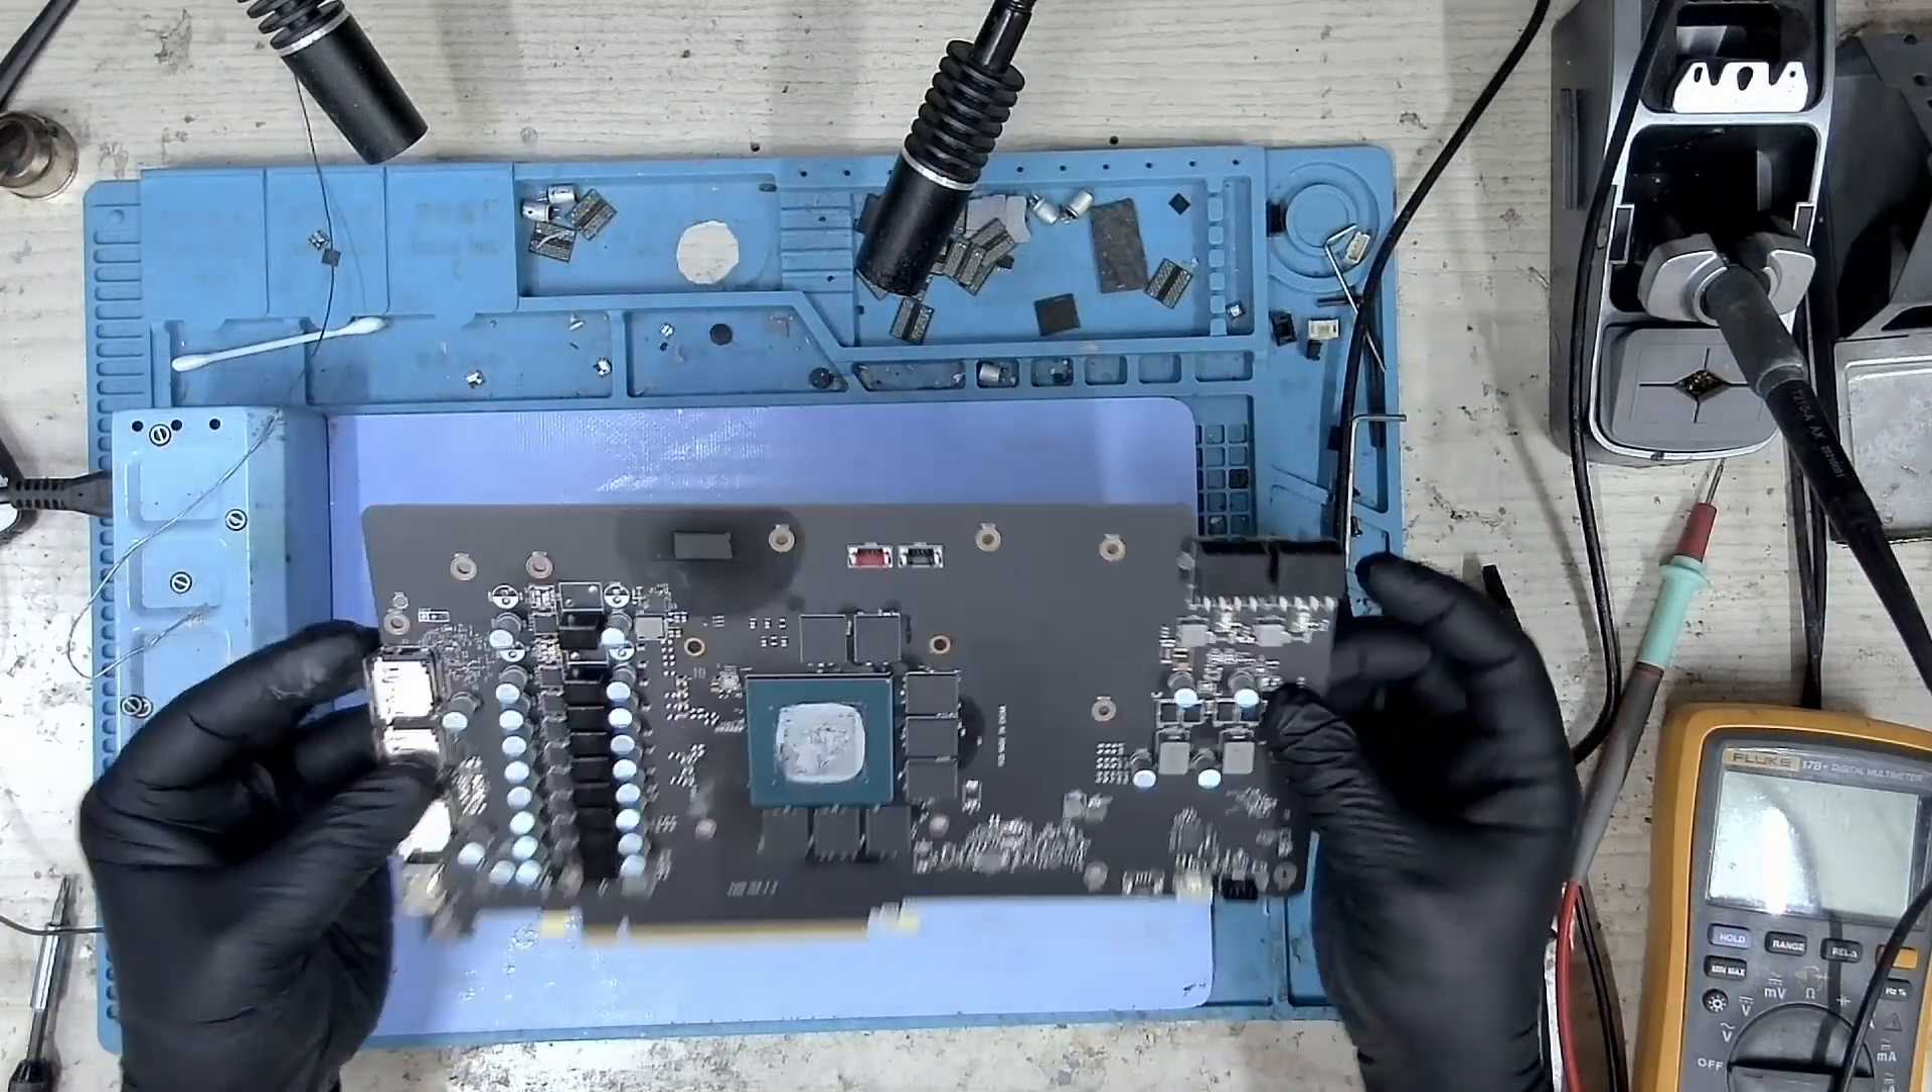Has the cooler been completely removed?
Yes.